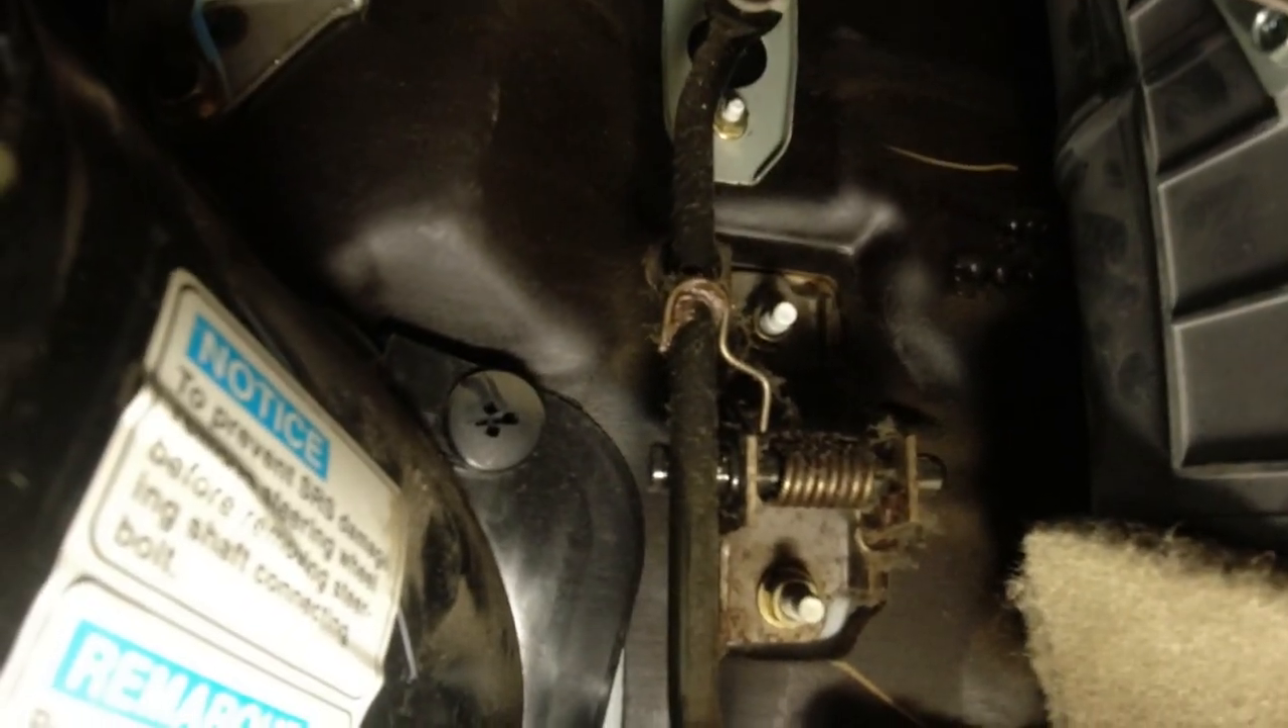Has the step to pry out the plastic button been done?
No.